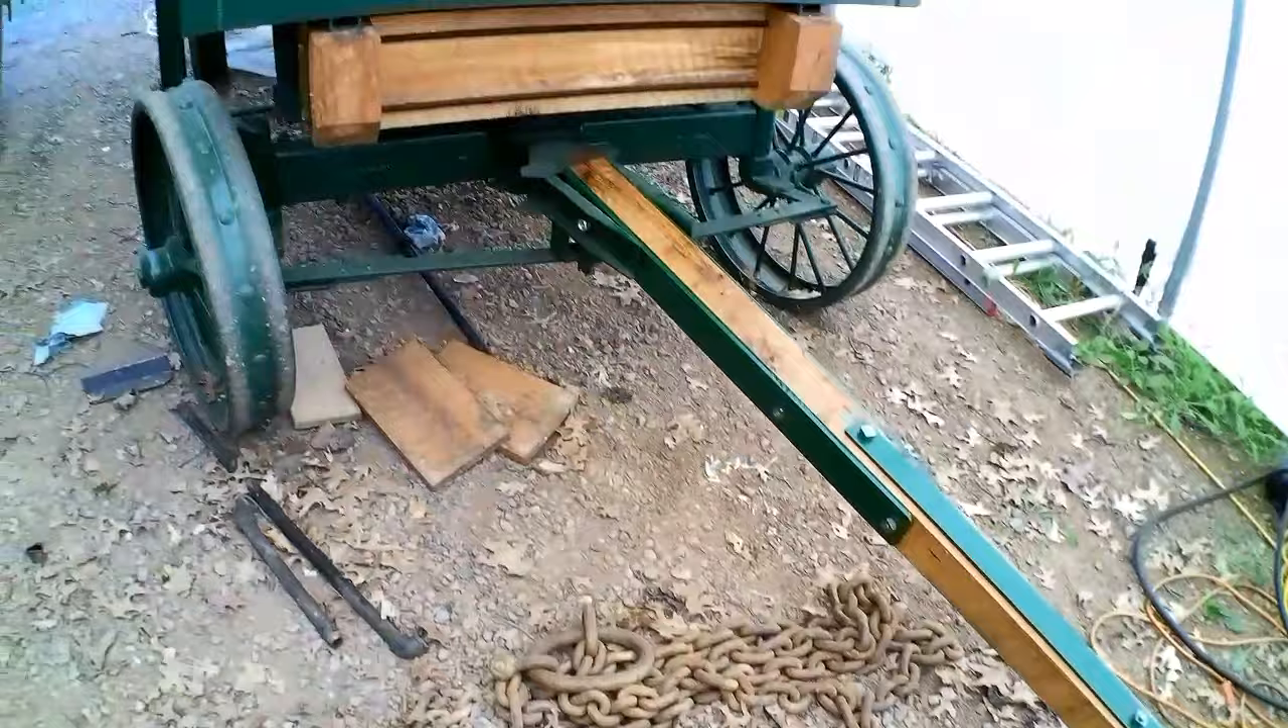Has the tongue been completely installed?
Yes.